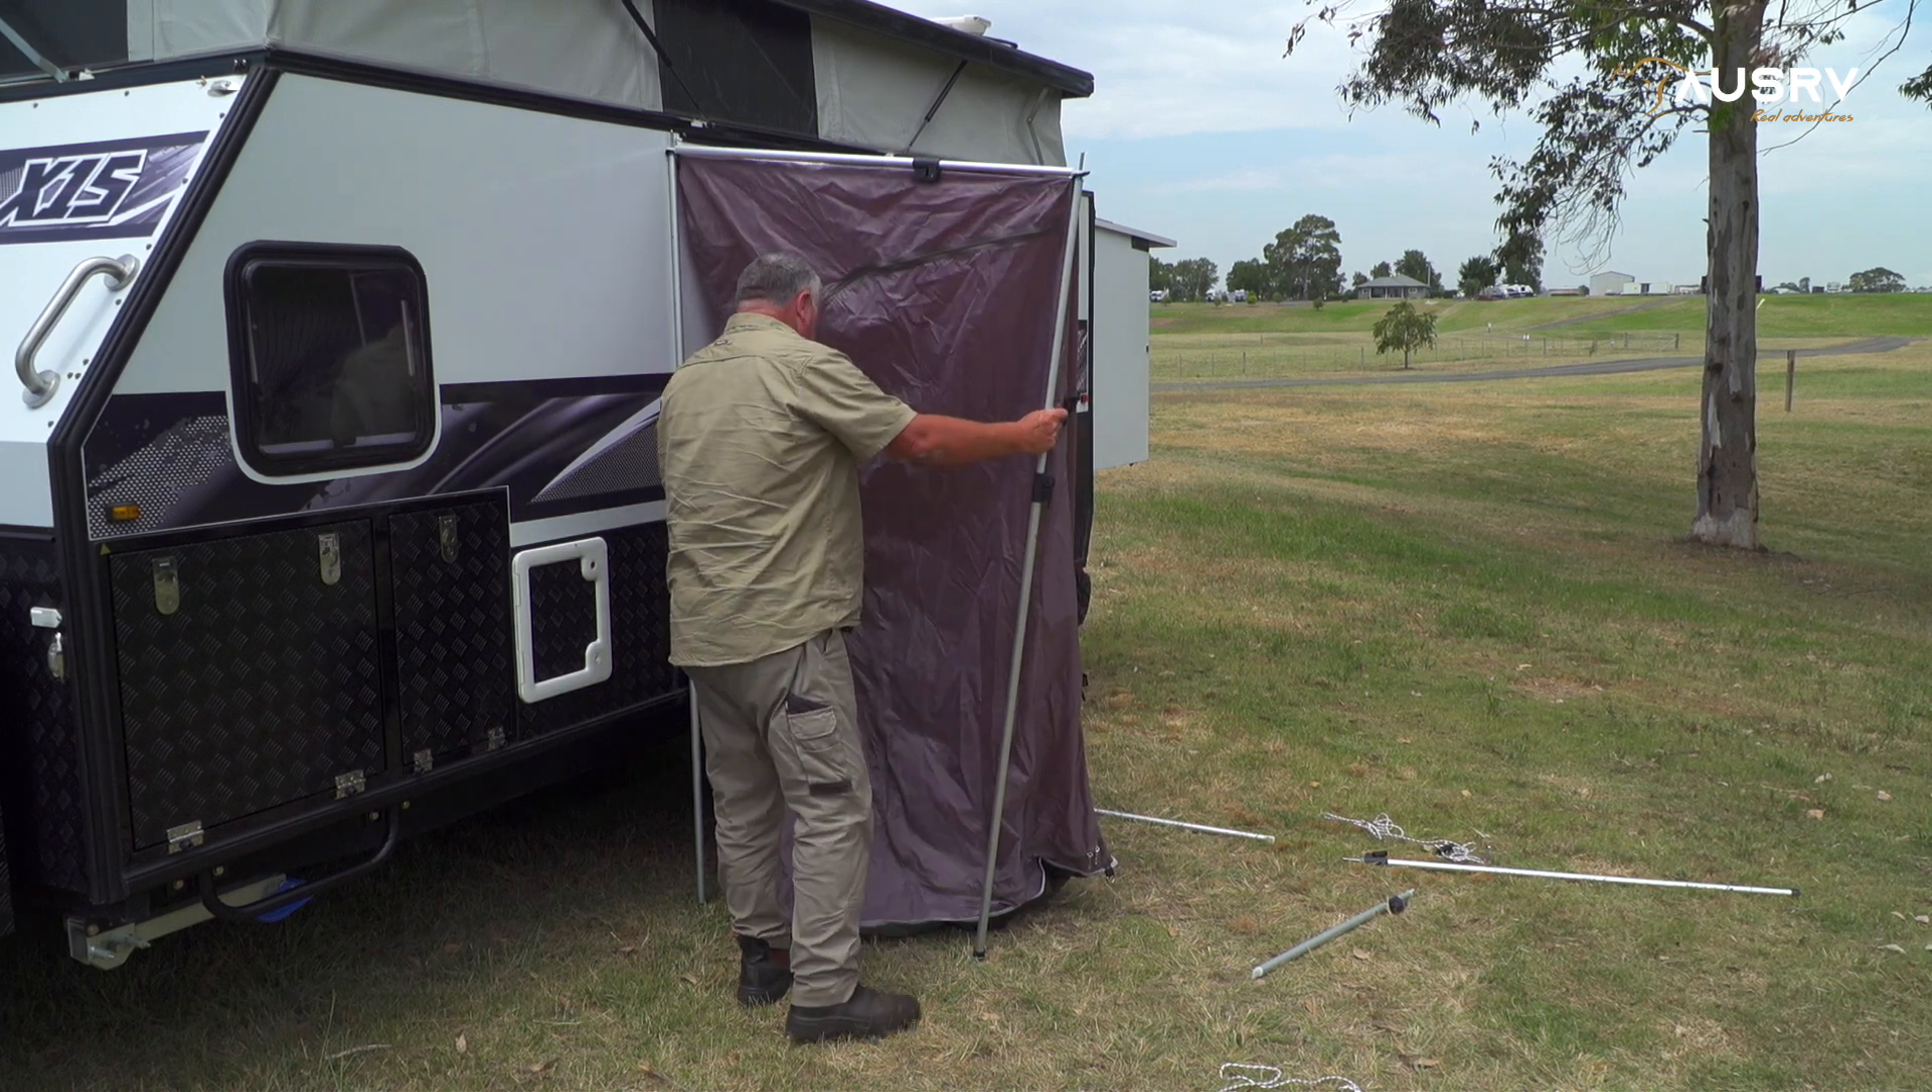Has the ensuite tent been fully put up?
No.